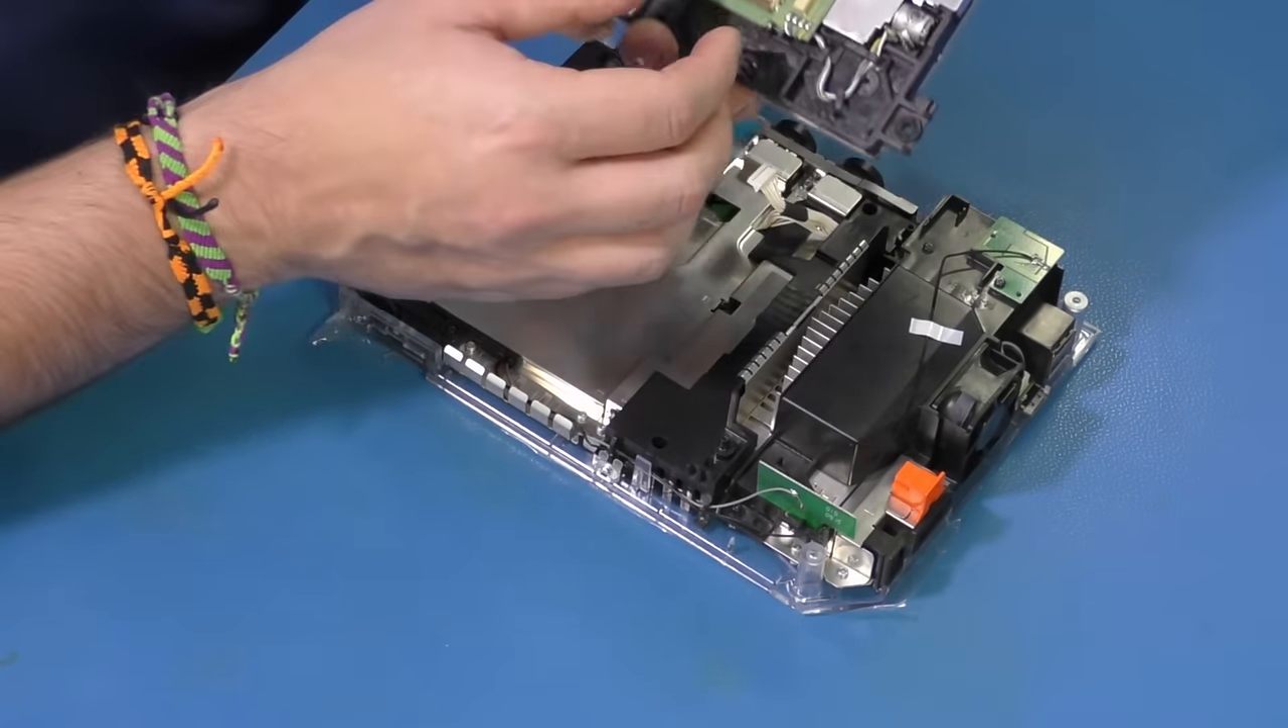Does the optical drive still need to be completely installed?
Yes.